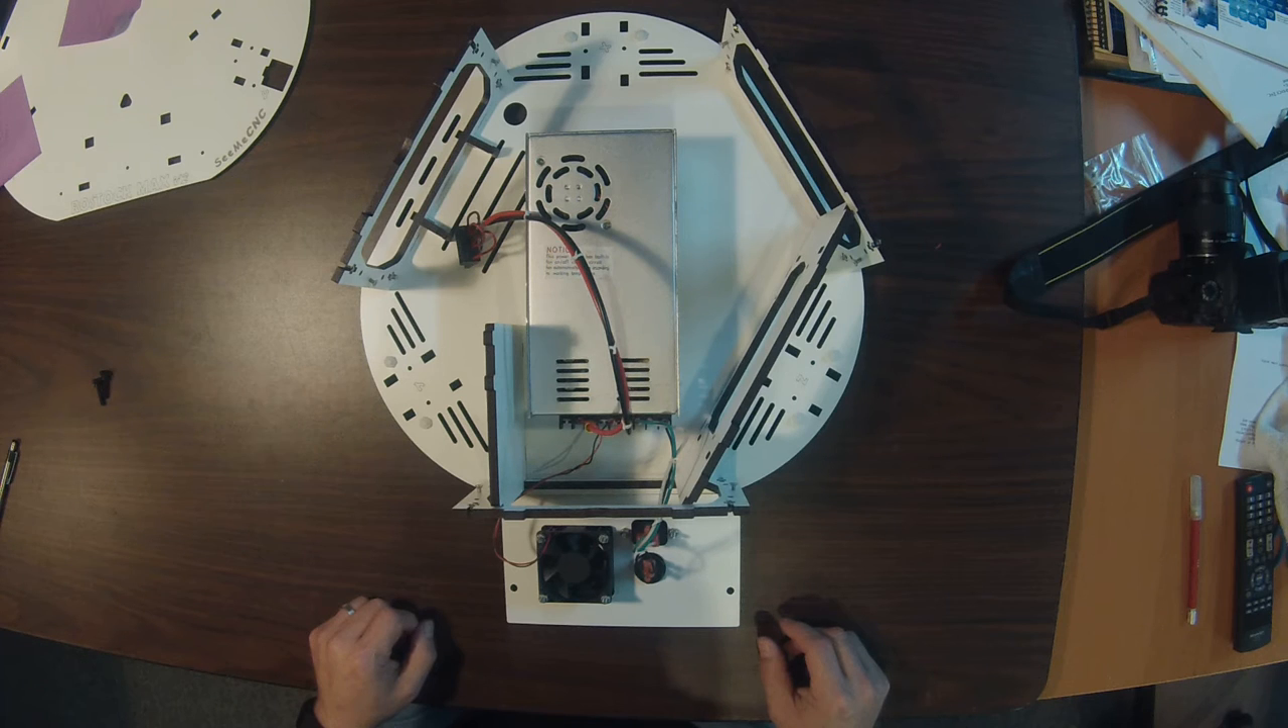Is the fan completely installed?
Yes.